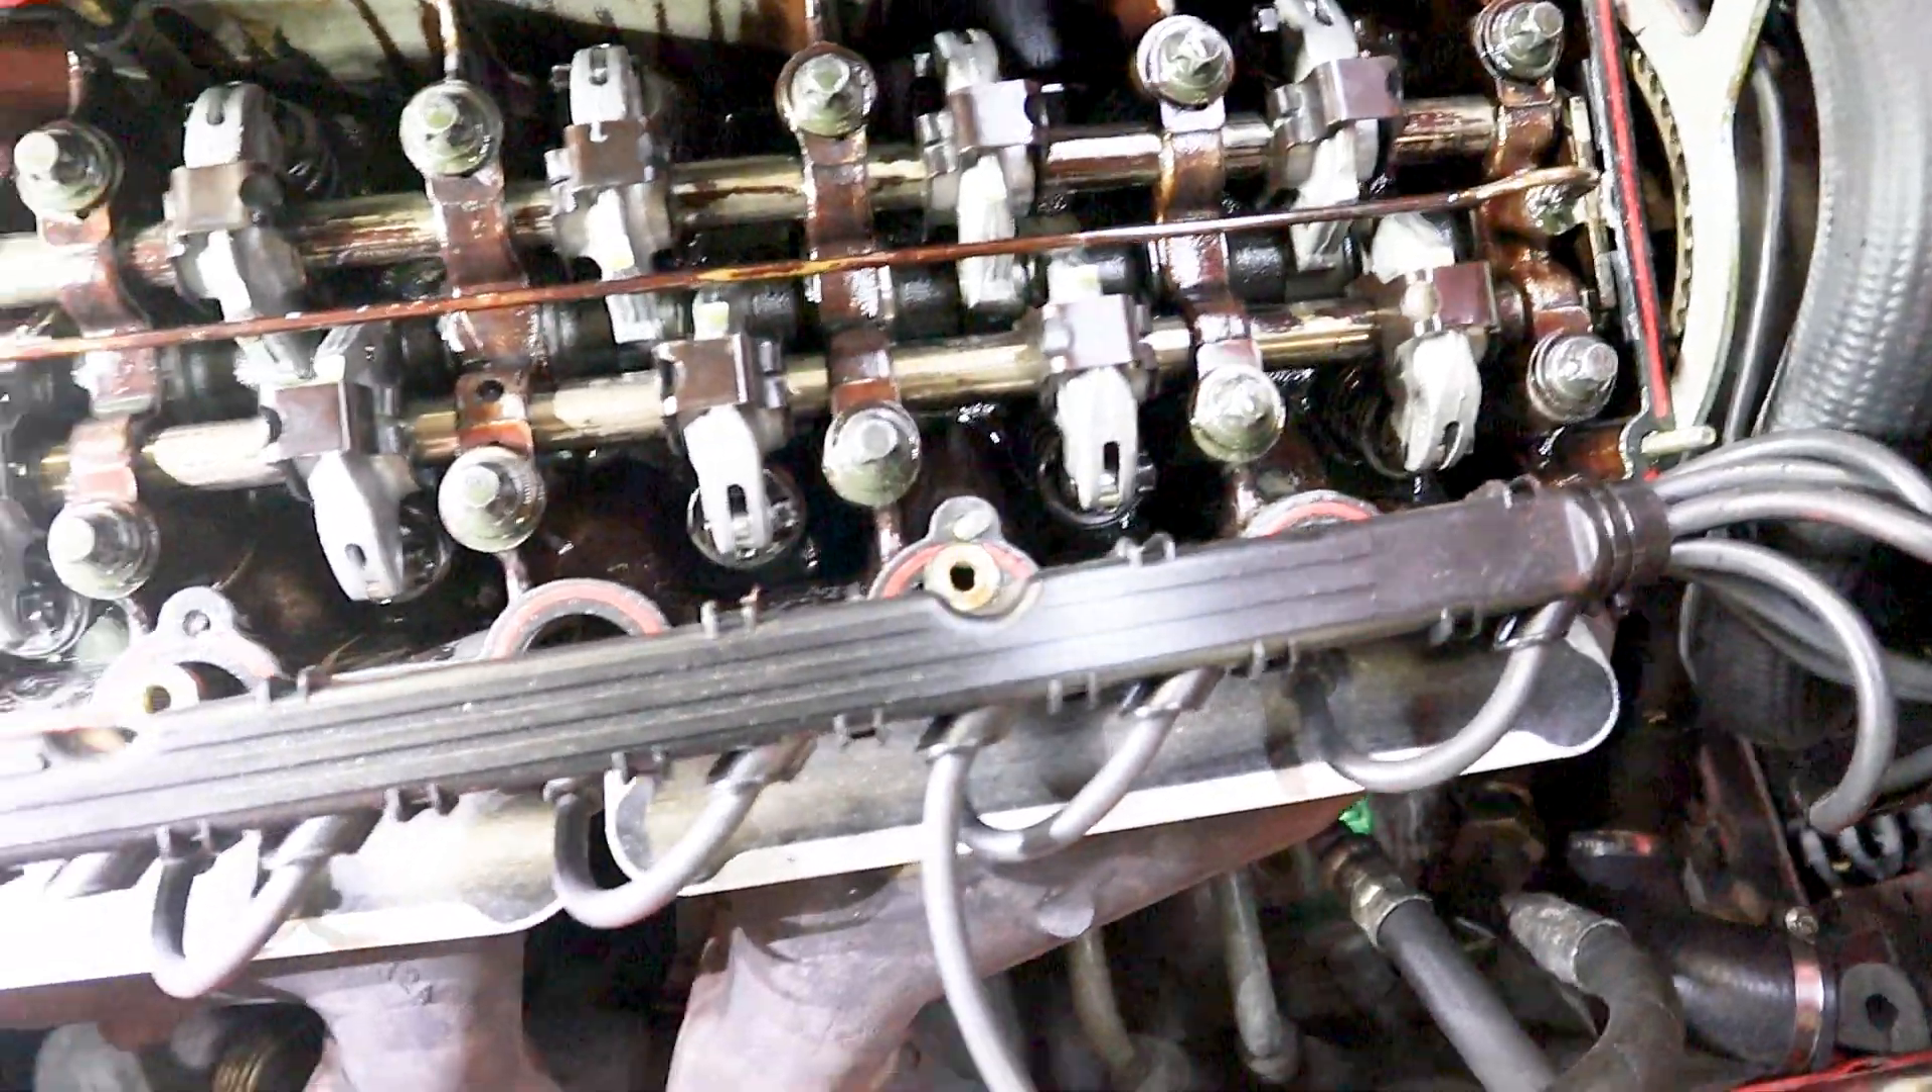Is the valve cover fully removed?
Yes.